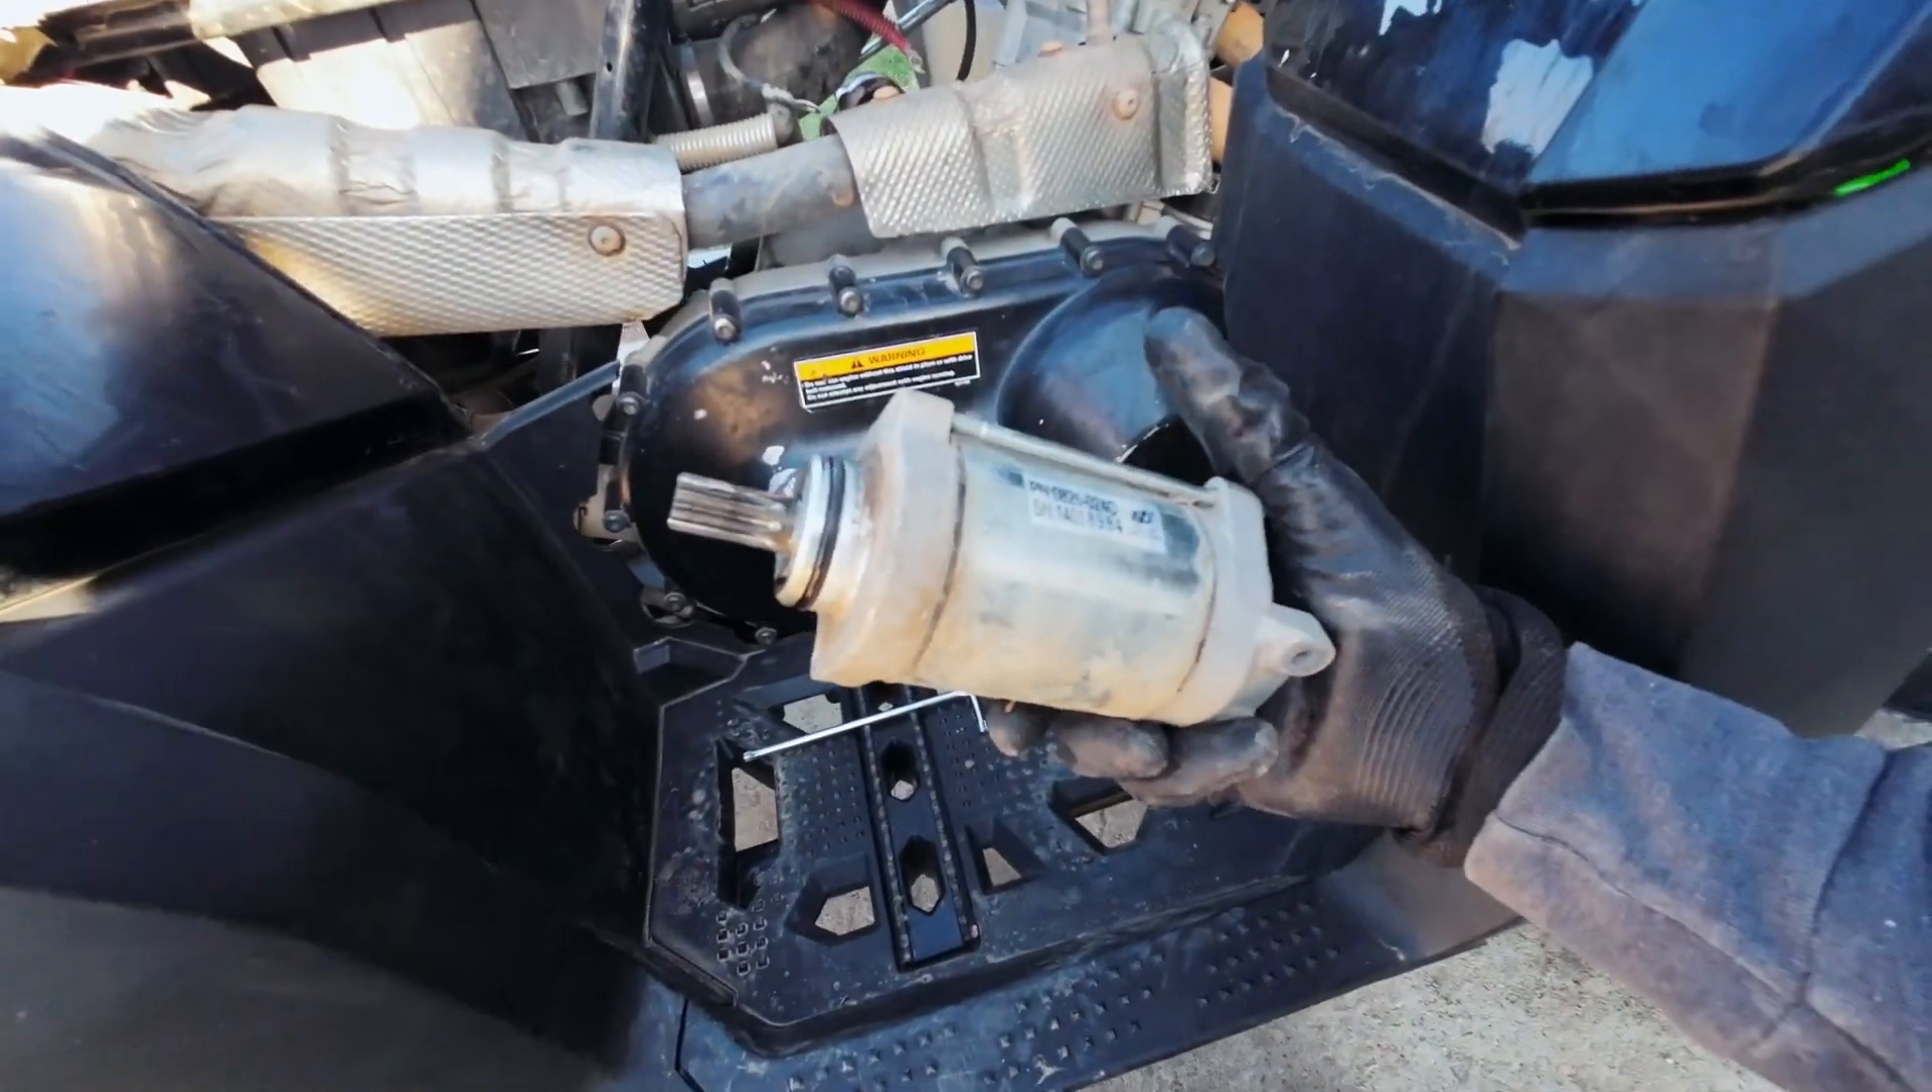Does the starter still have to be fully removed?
No.